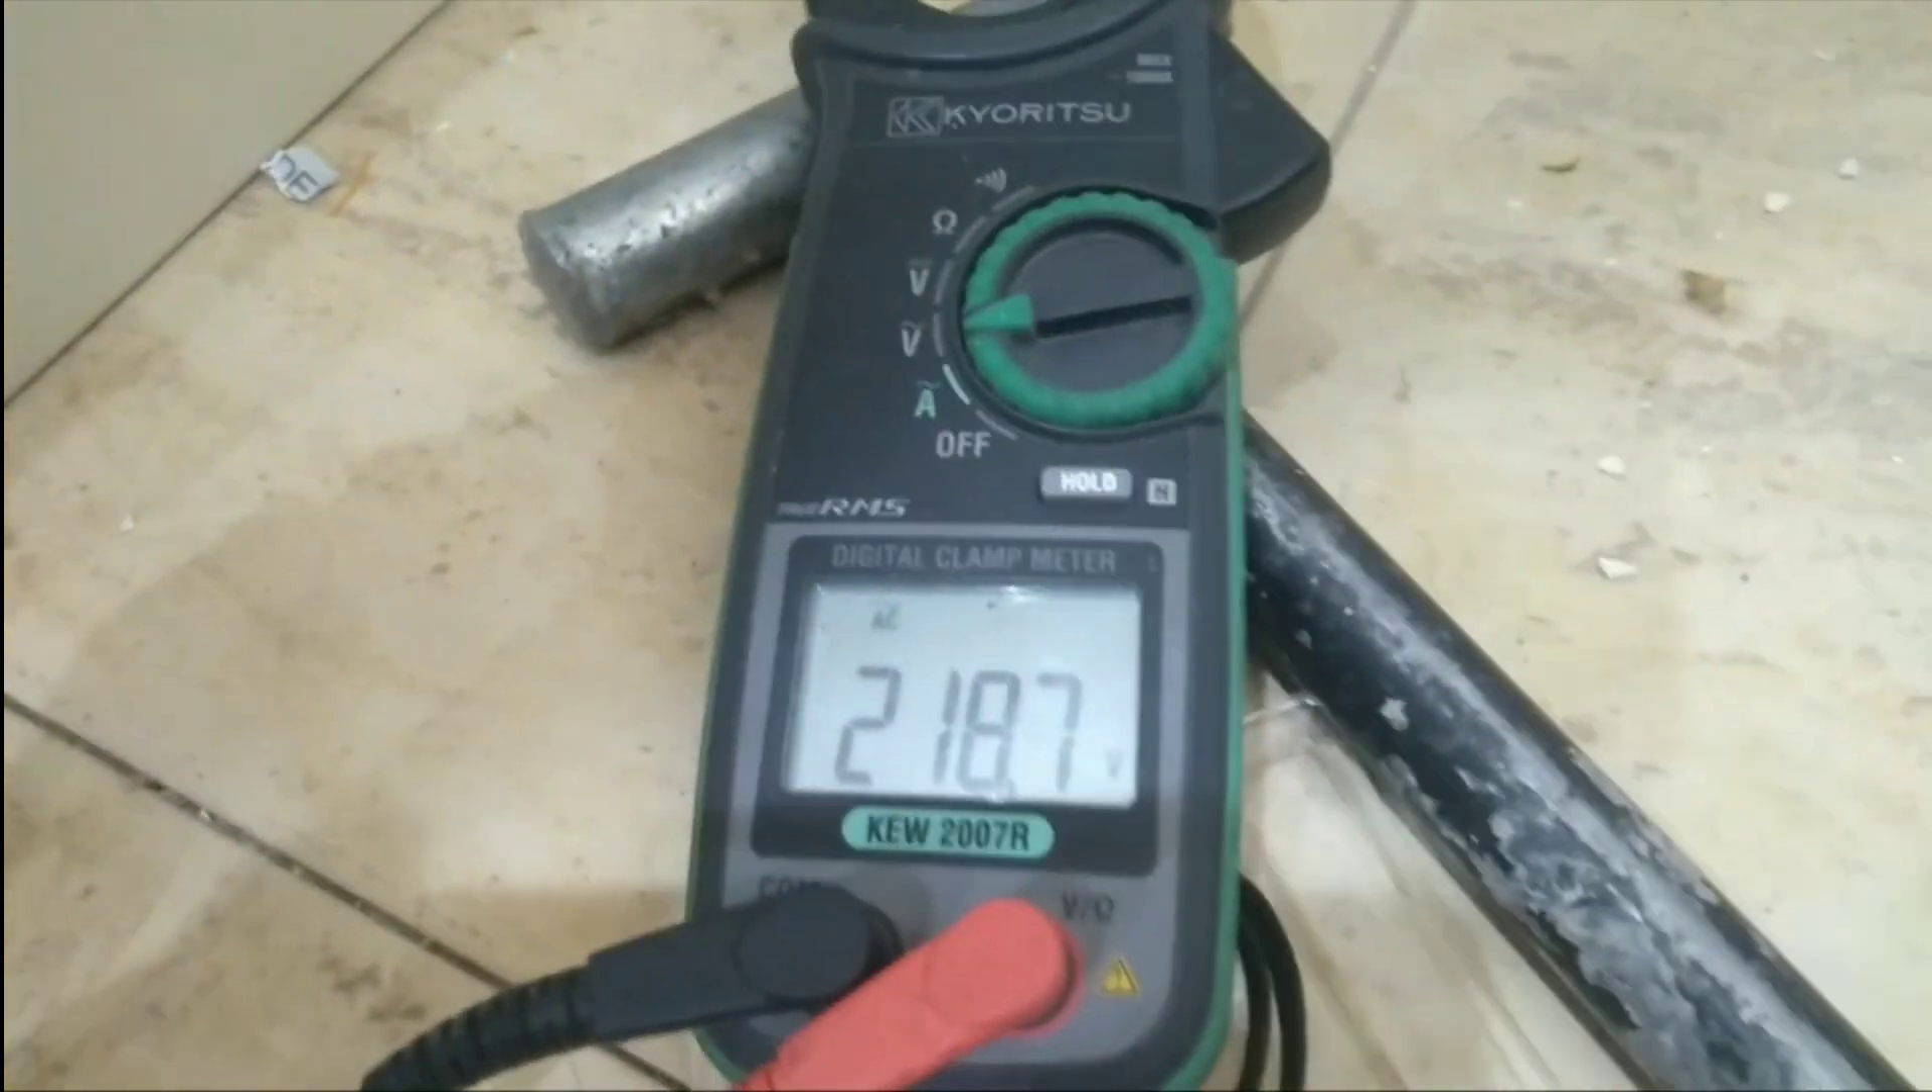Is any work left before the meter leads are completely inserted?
No.